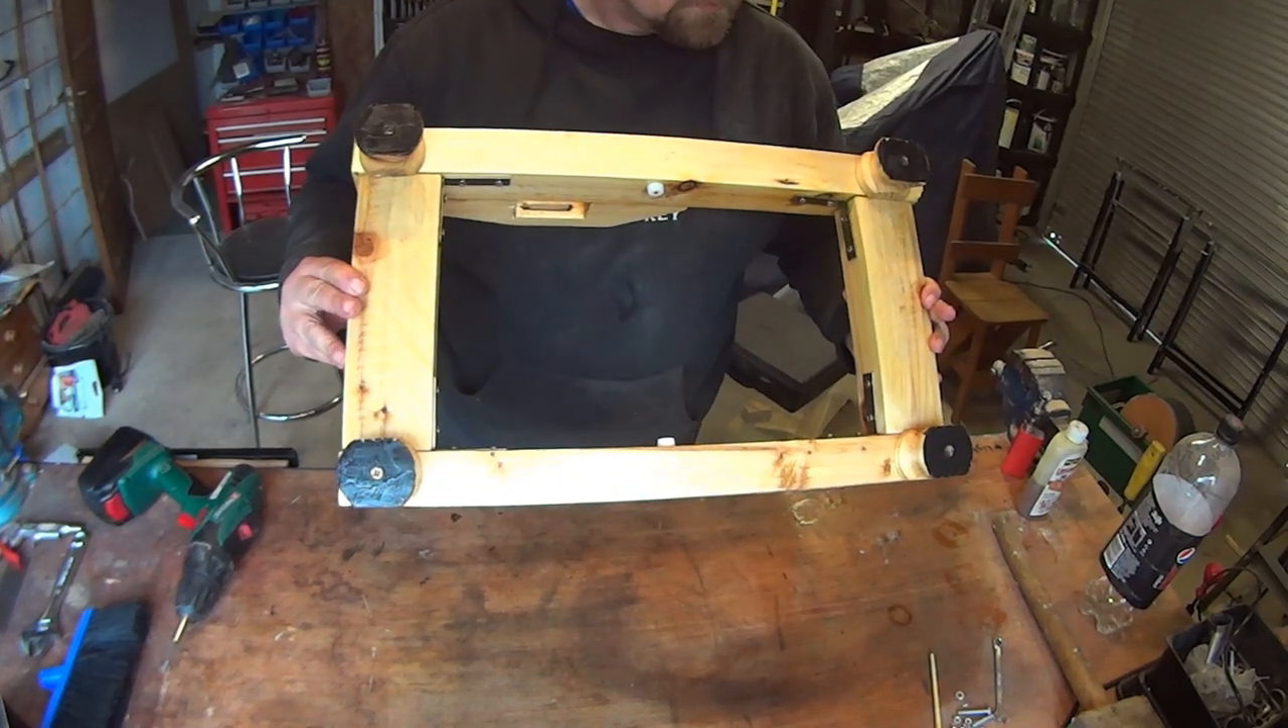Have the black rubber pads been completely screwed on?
Yes.